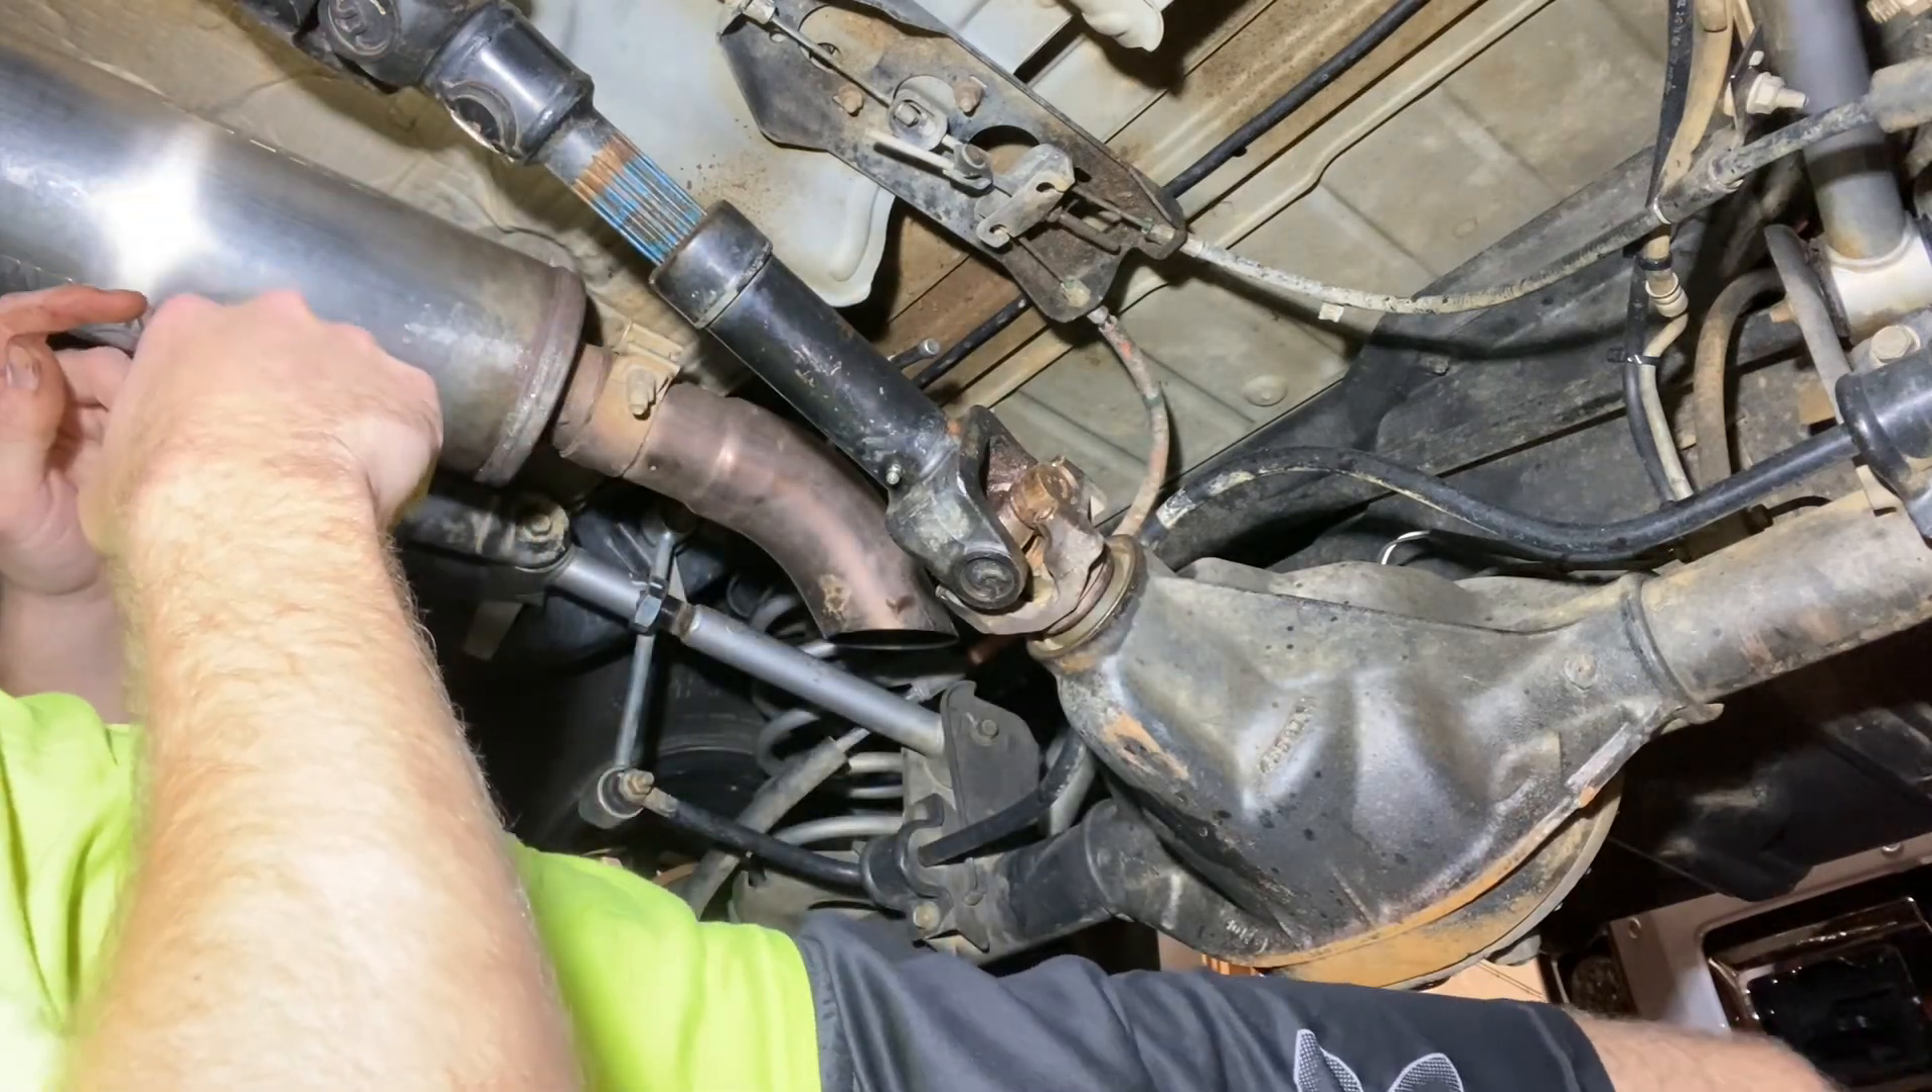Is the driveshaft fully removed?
No.